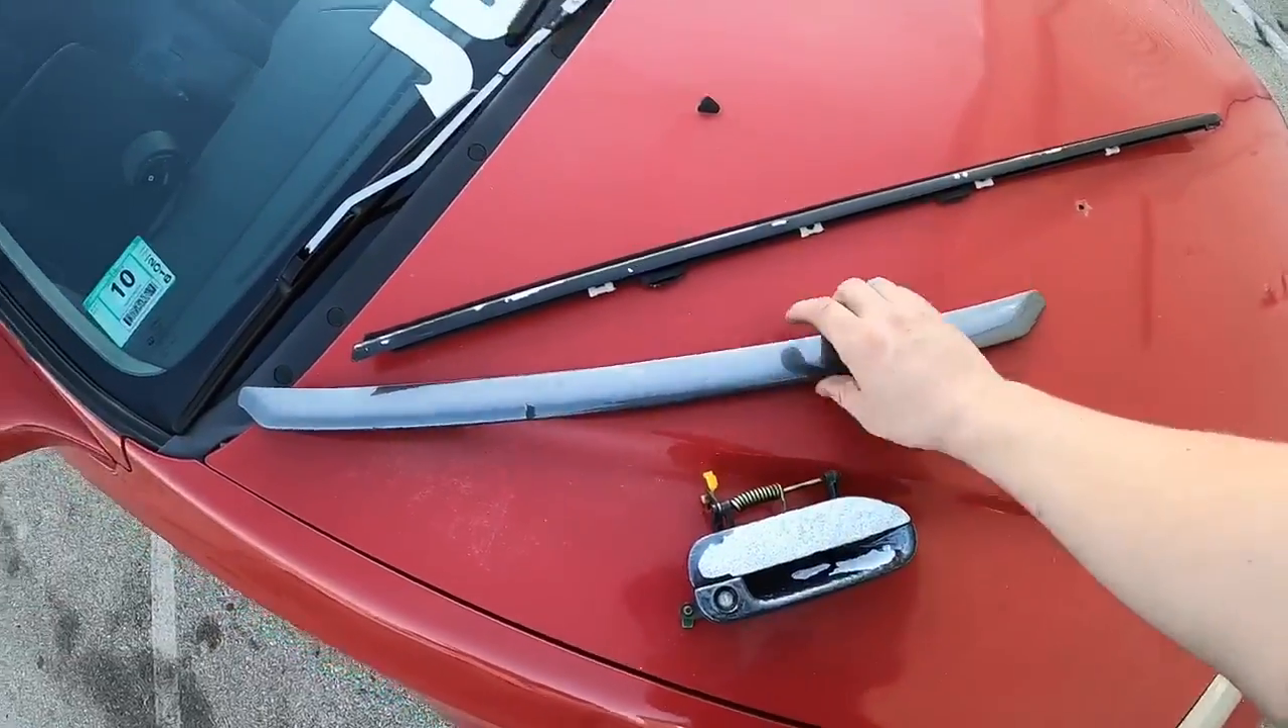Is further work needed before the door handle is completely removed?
No.